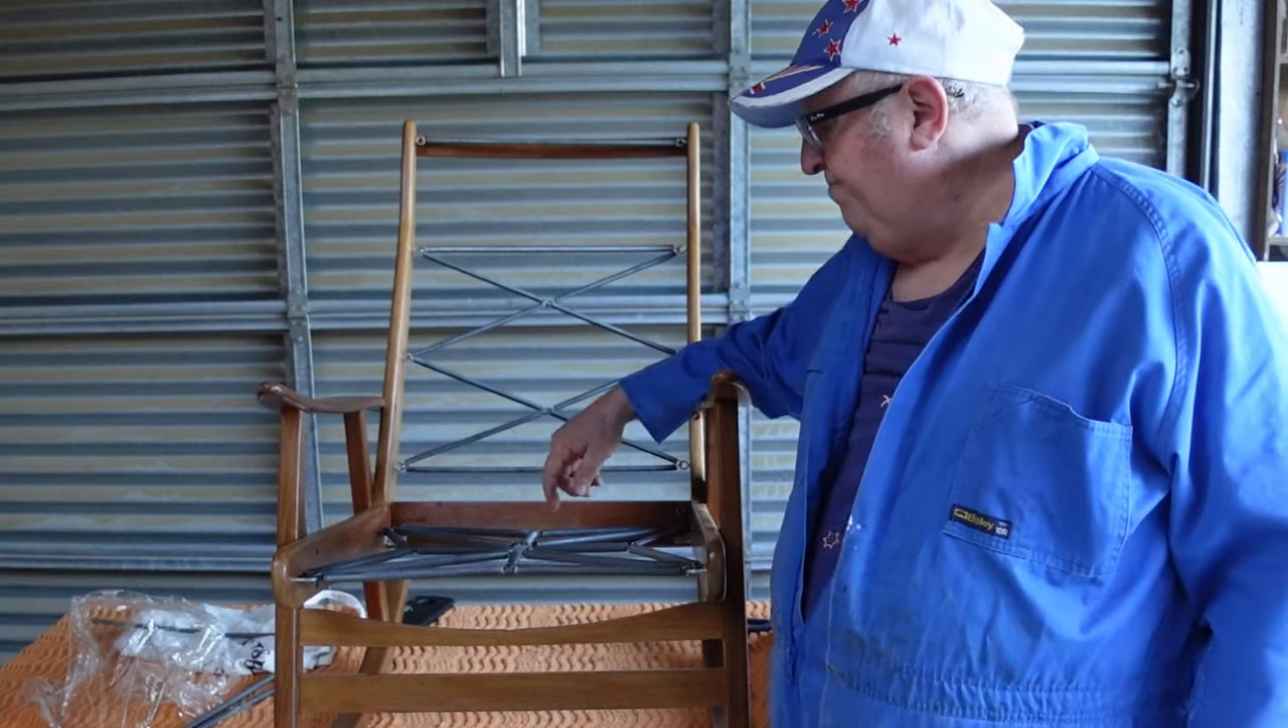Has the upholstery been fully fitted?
No.